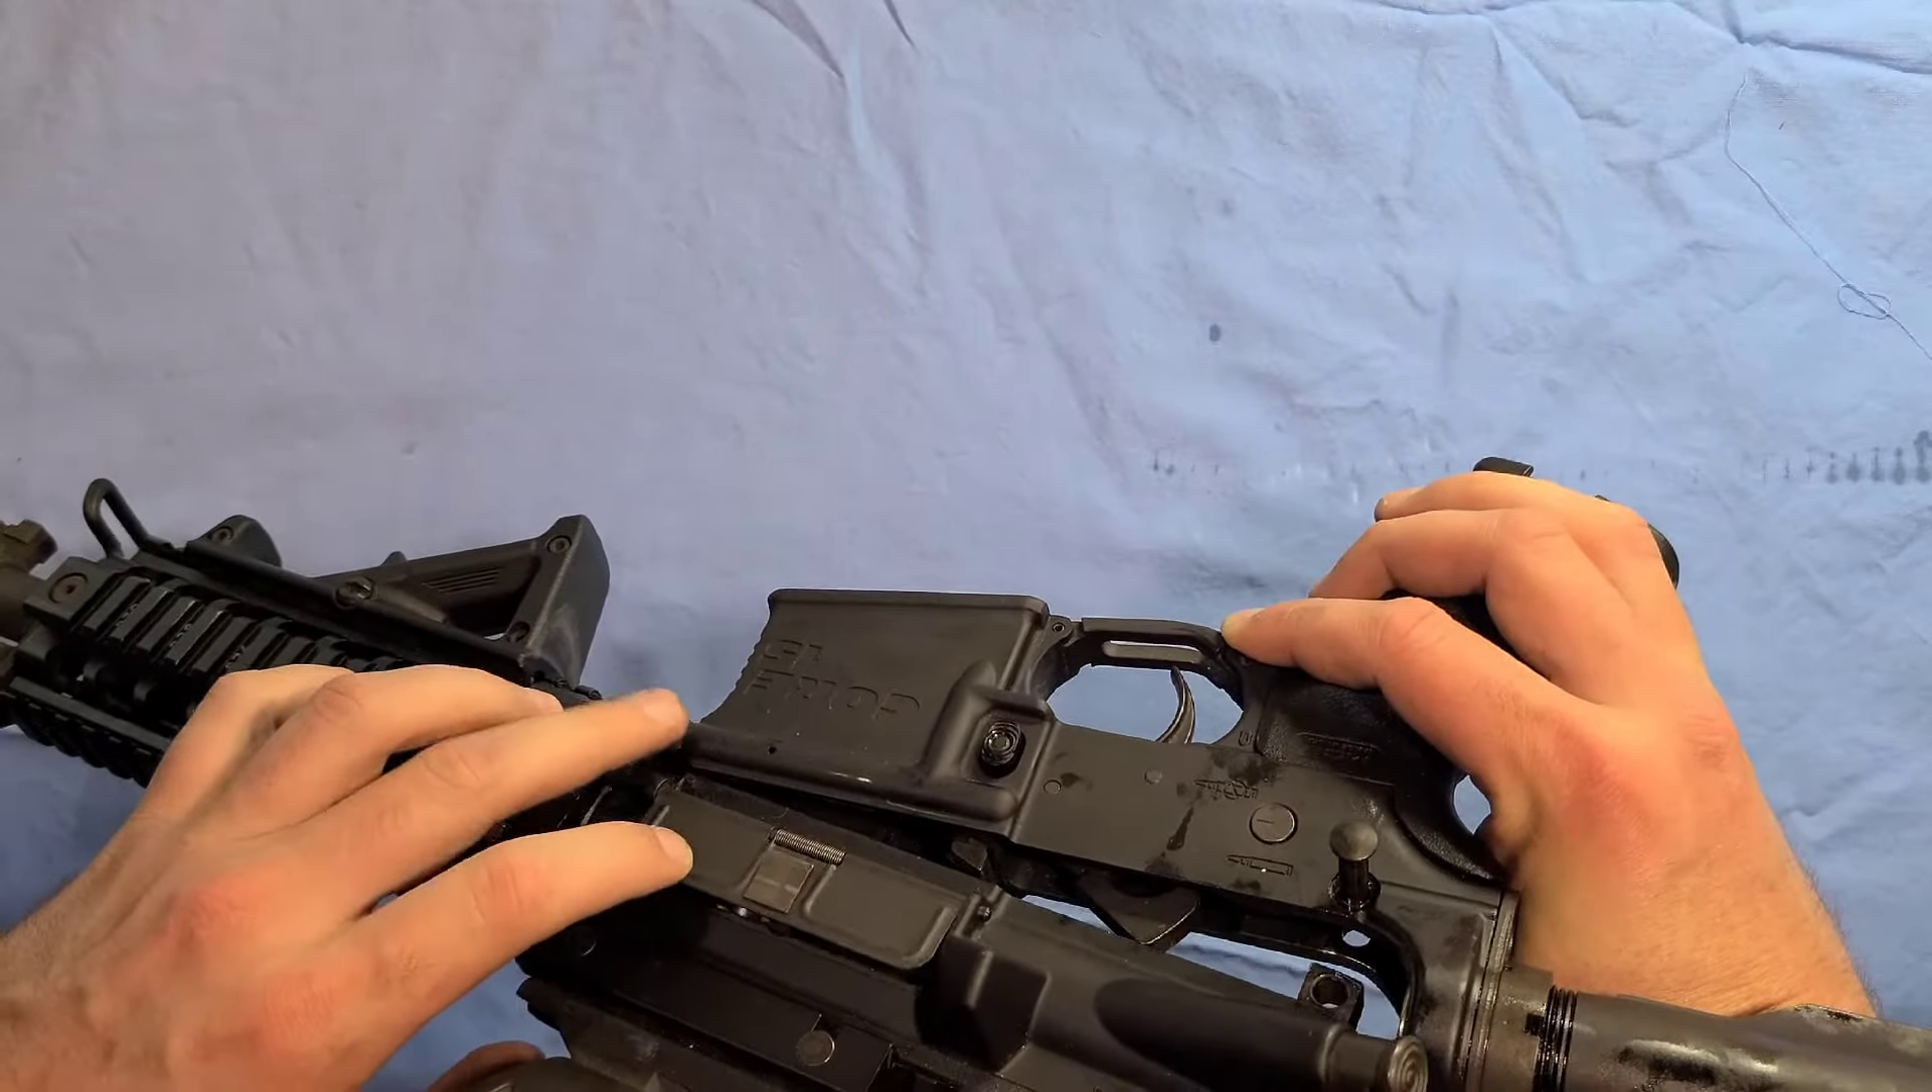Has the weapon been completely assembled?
No.